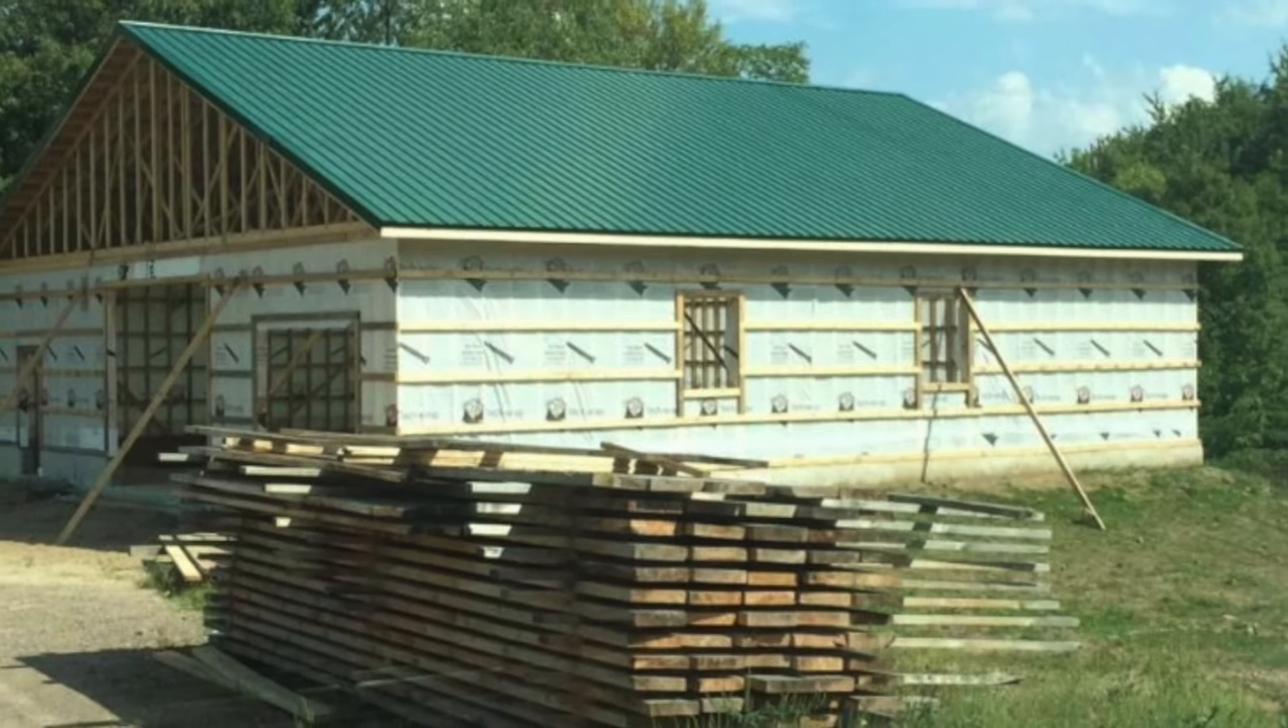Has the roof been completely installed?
Yes.